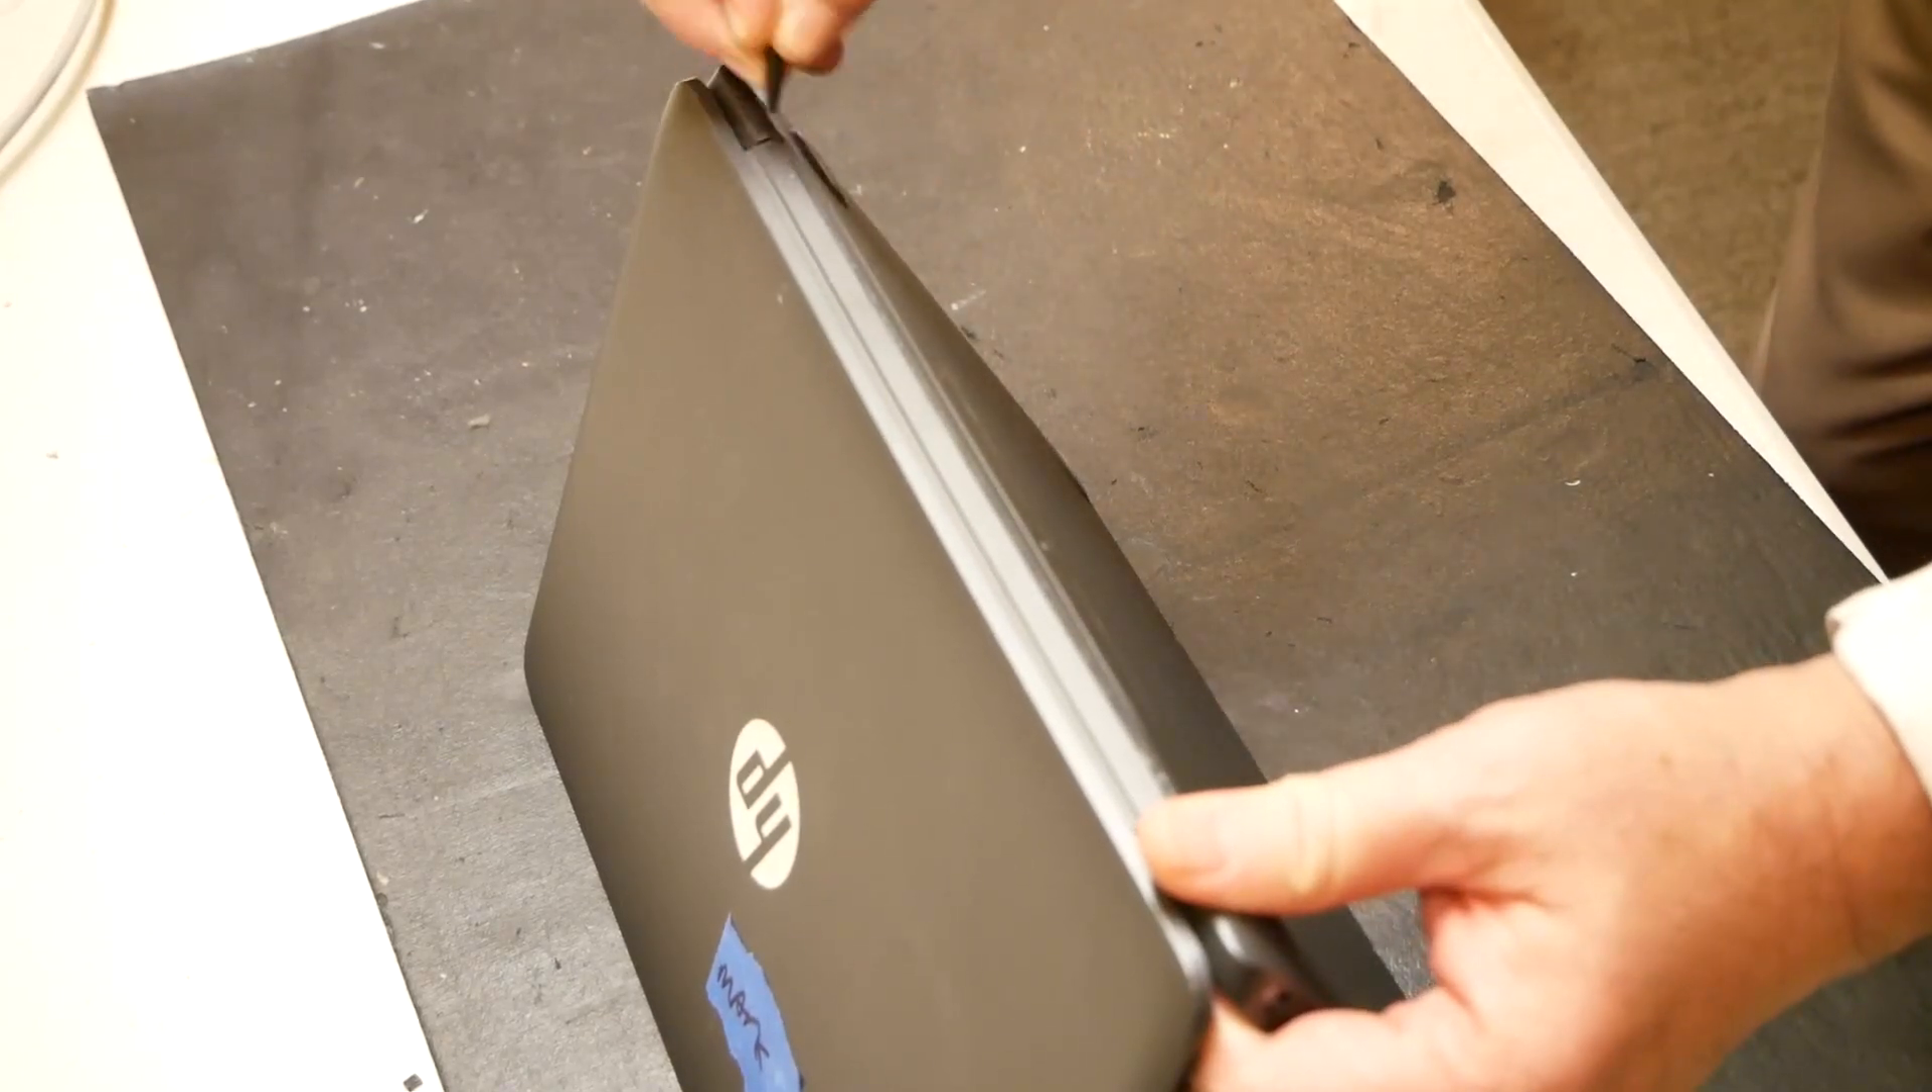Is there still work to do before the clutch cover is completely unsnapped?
Yes.